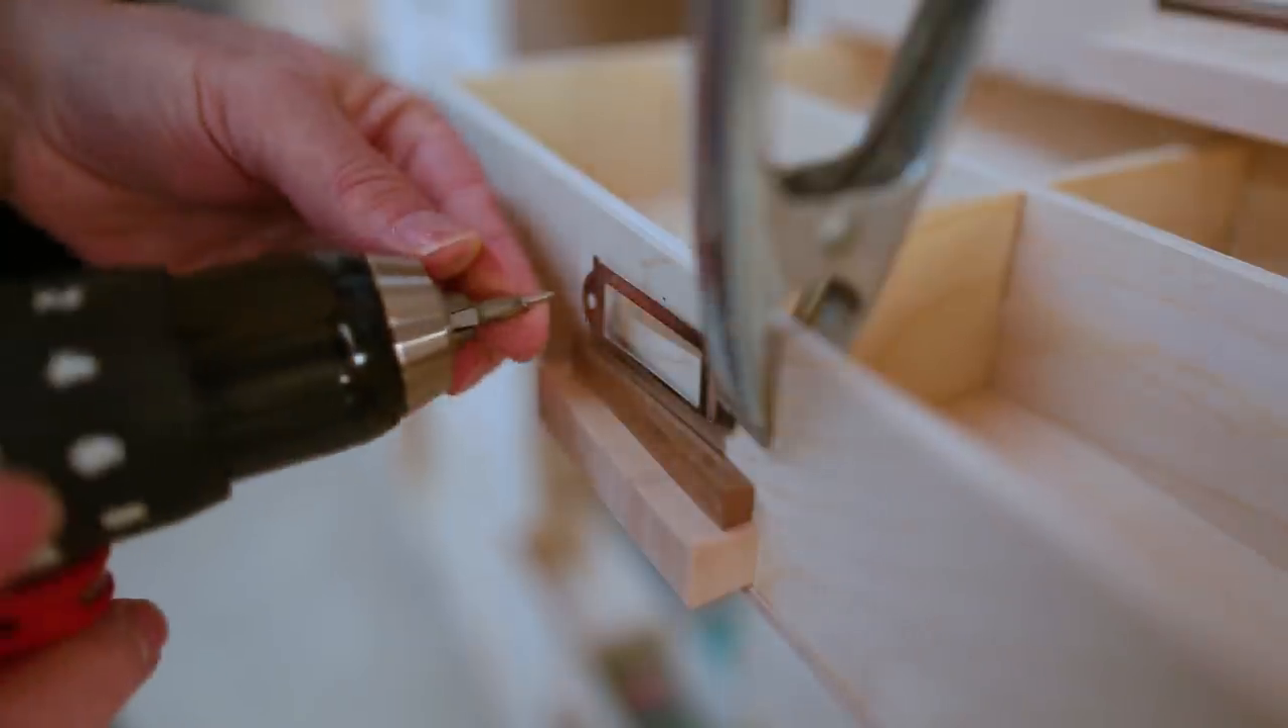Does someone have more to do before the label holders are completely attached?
Yes.